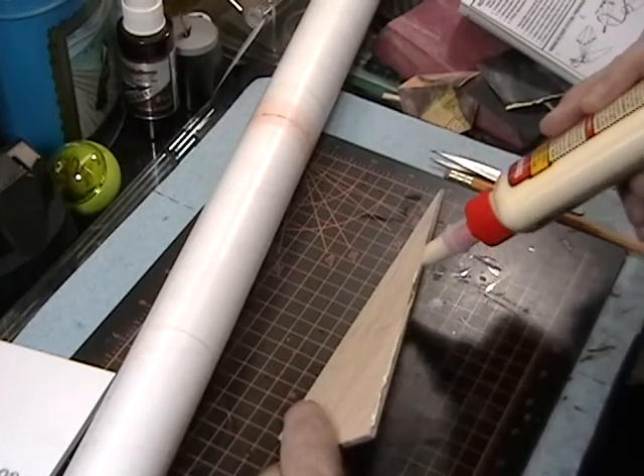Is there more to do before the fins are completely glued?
Yes.